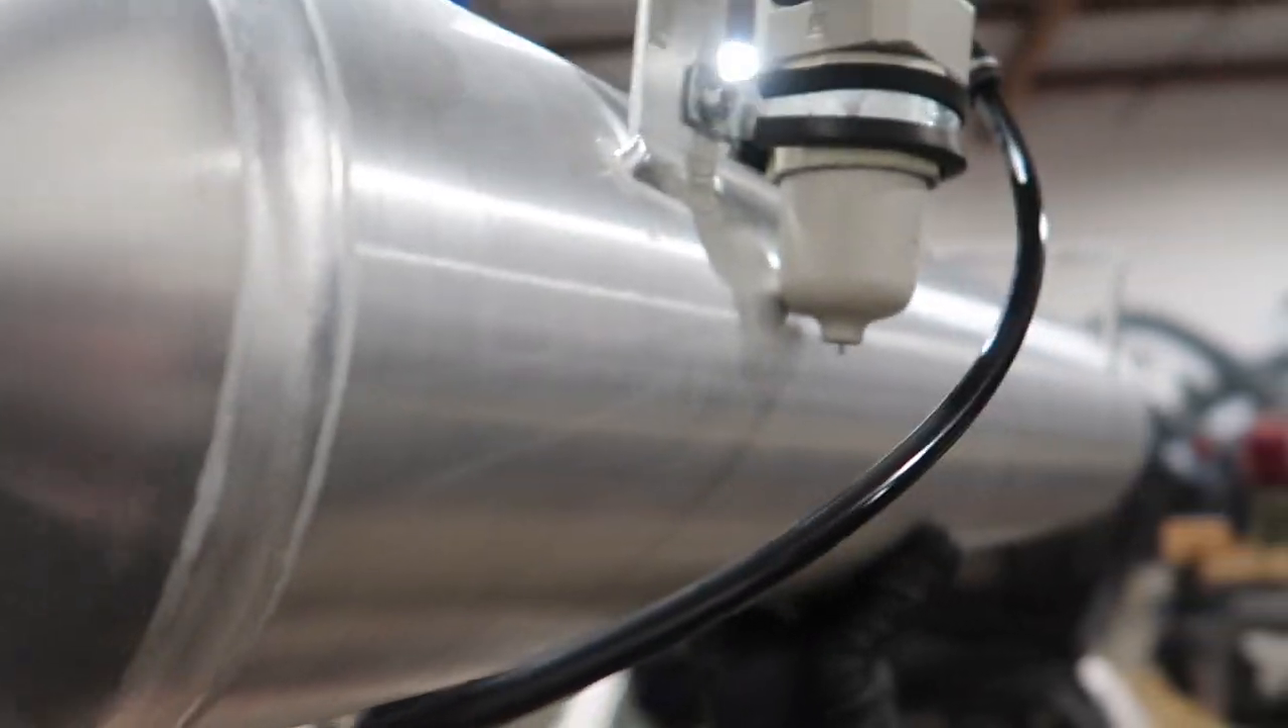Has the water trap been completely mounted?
Yes.